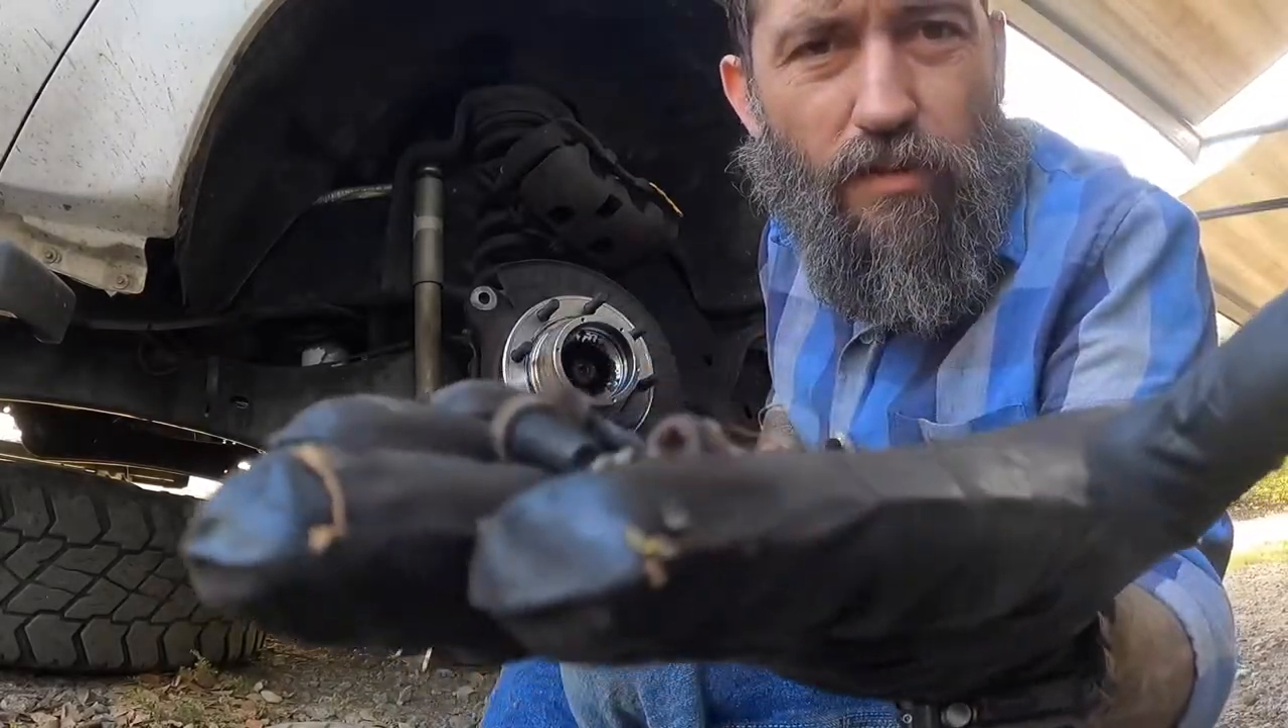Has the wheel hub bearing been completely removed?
No.